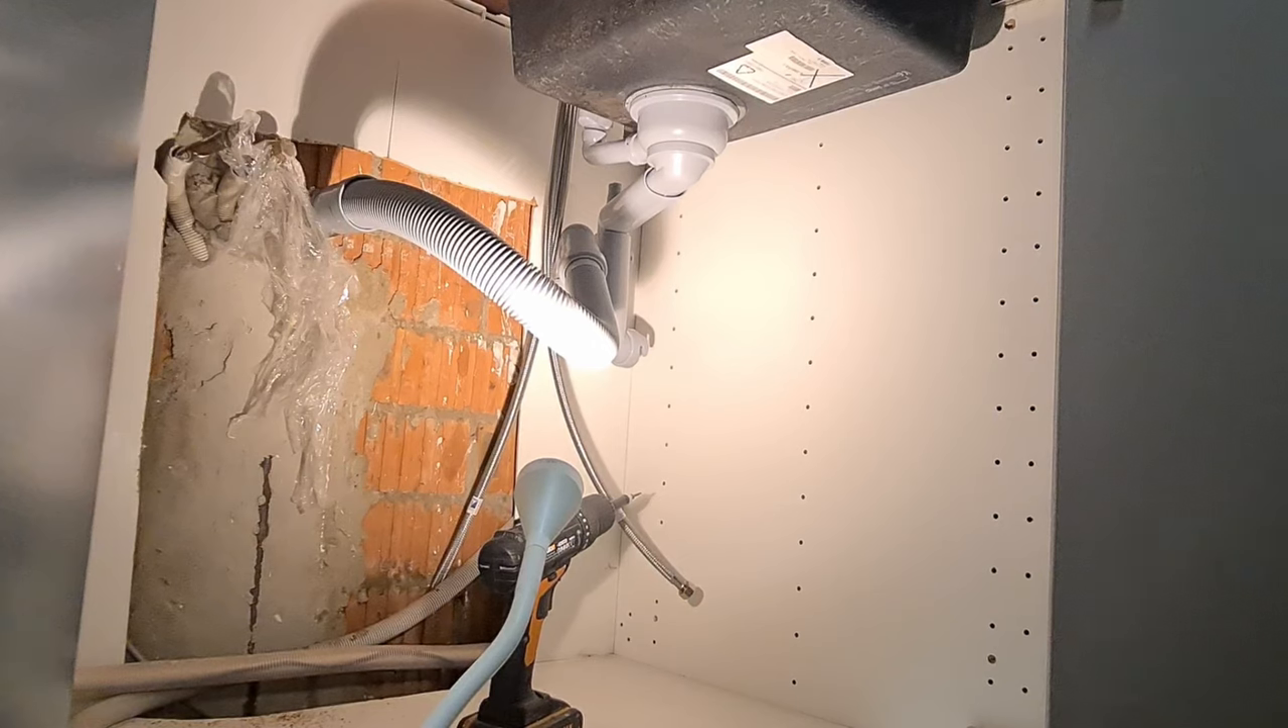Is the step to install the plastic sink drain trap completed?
Yes.